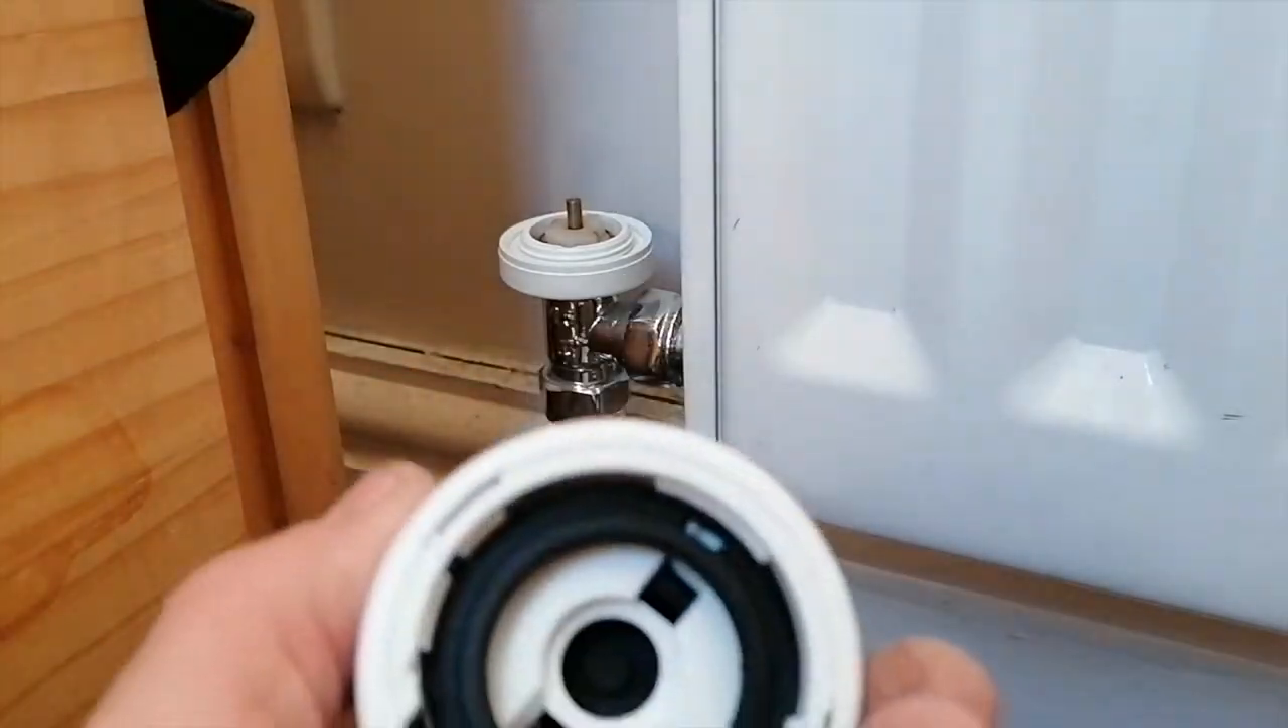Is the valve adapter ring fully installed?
Yes.